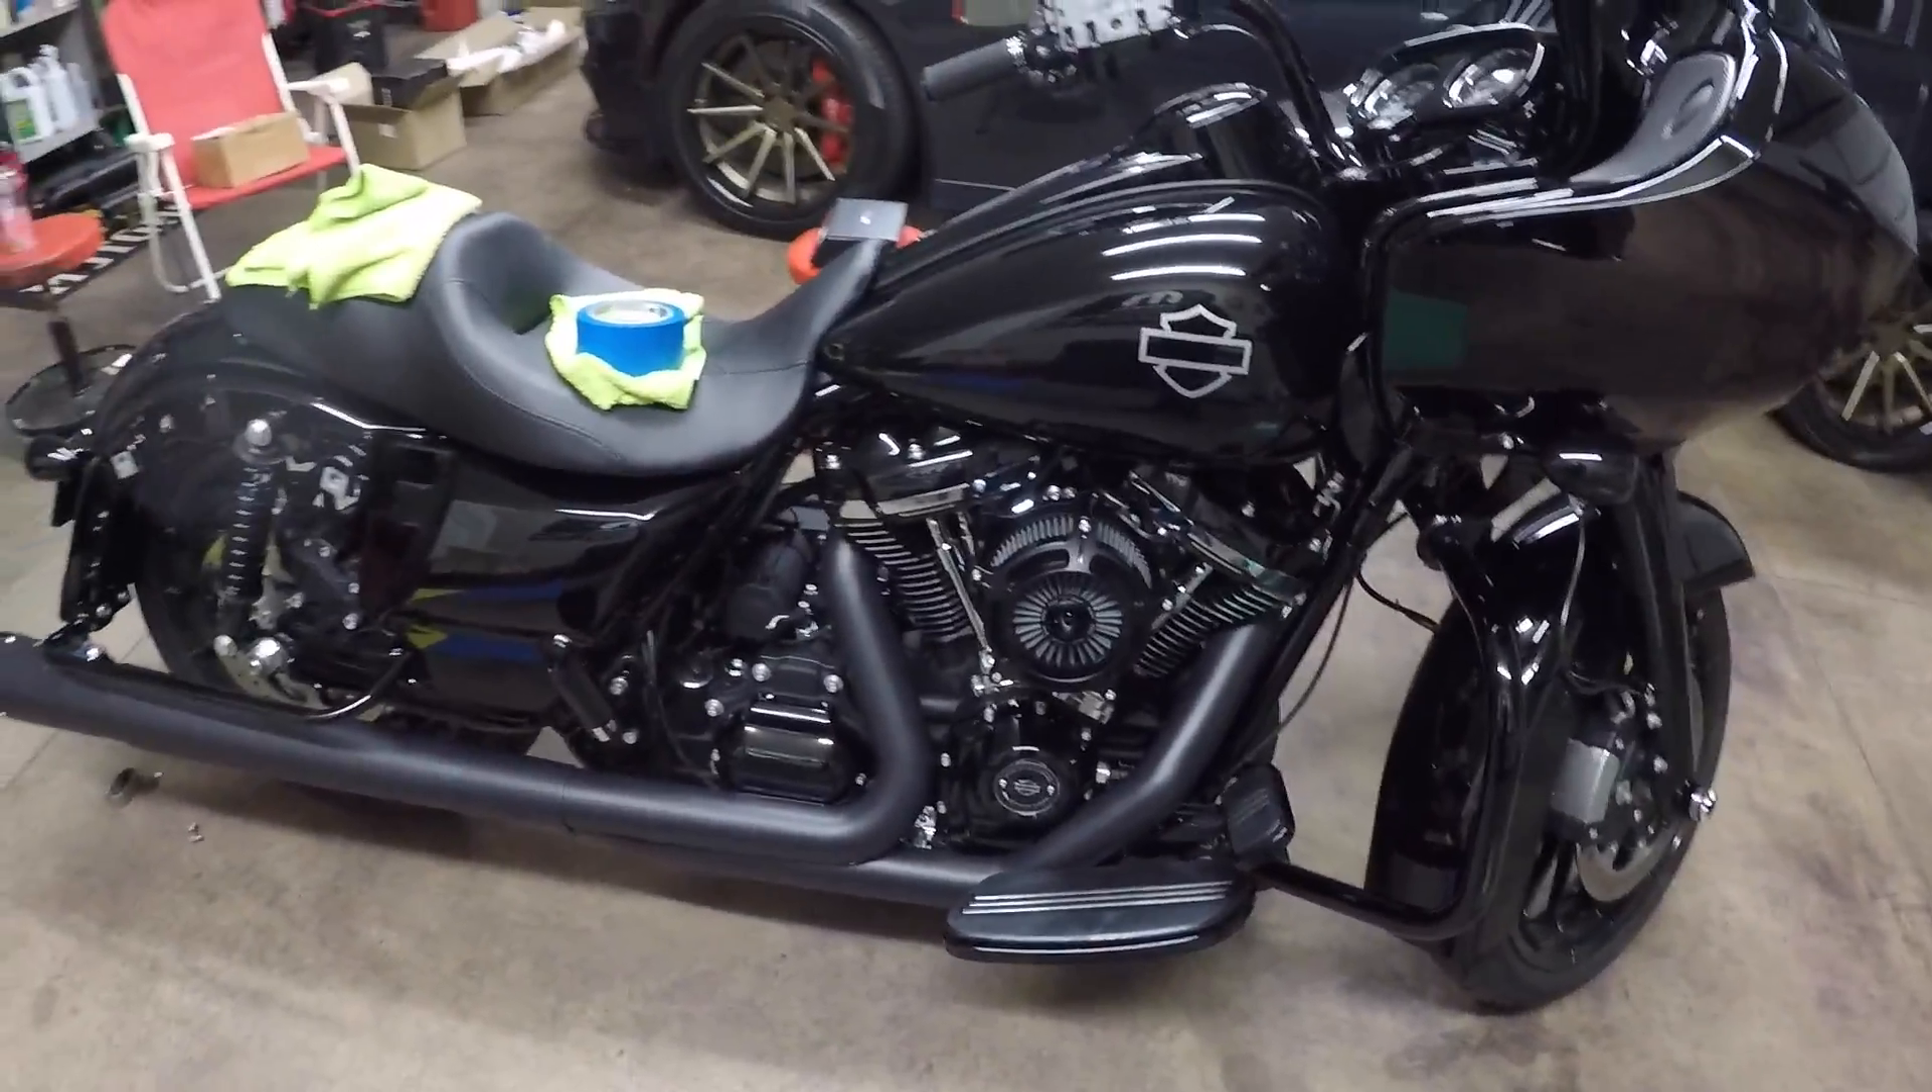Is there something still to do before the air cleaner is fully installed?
No.